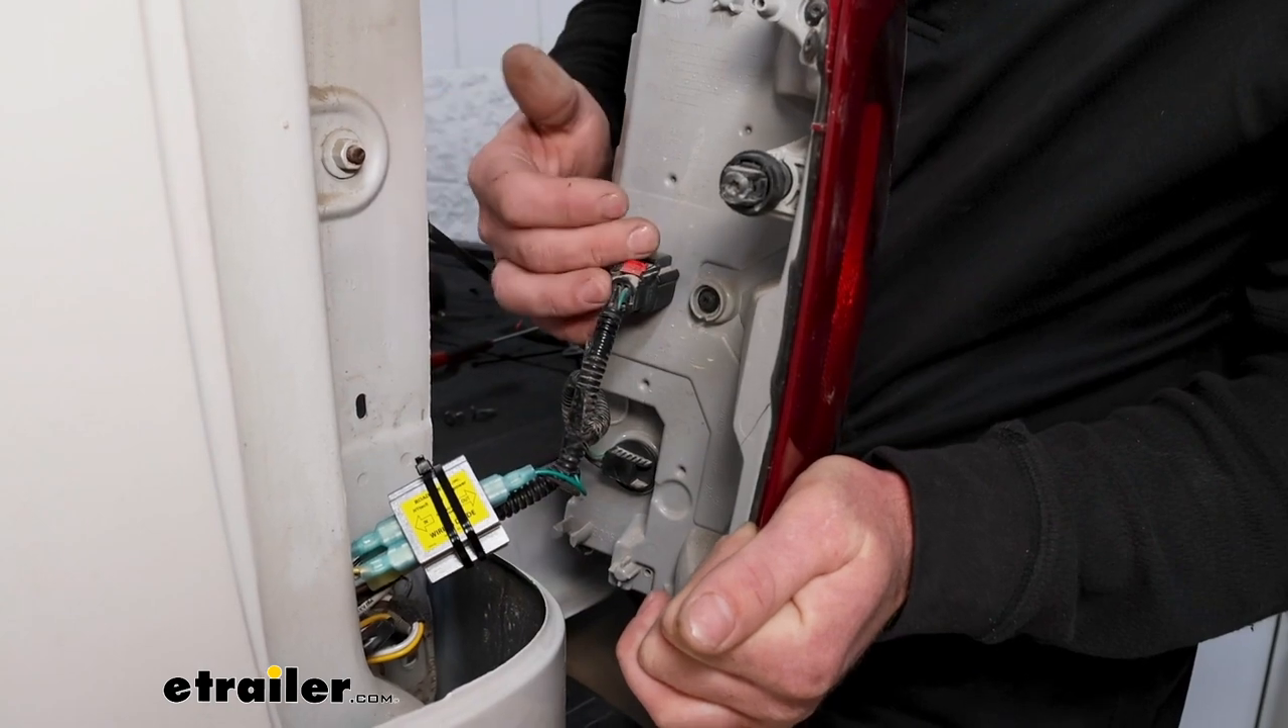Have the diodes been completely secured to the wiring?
Yes.